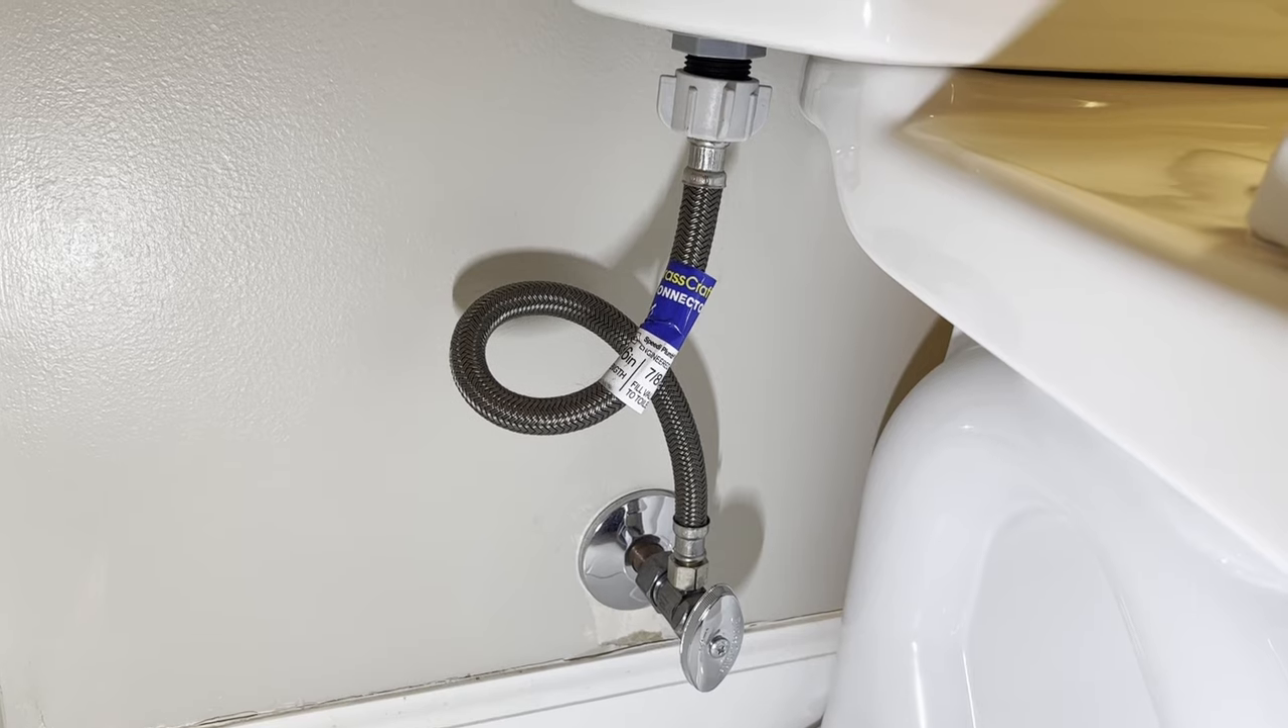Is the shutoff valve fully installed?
Yes.